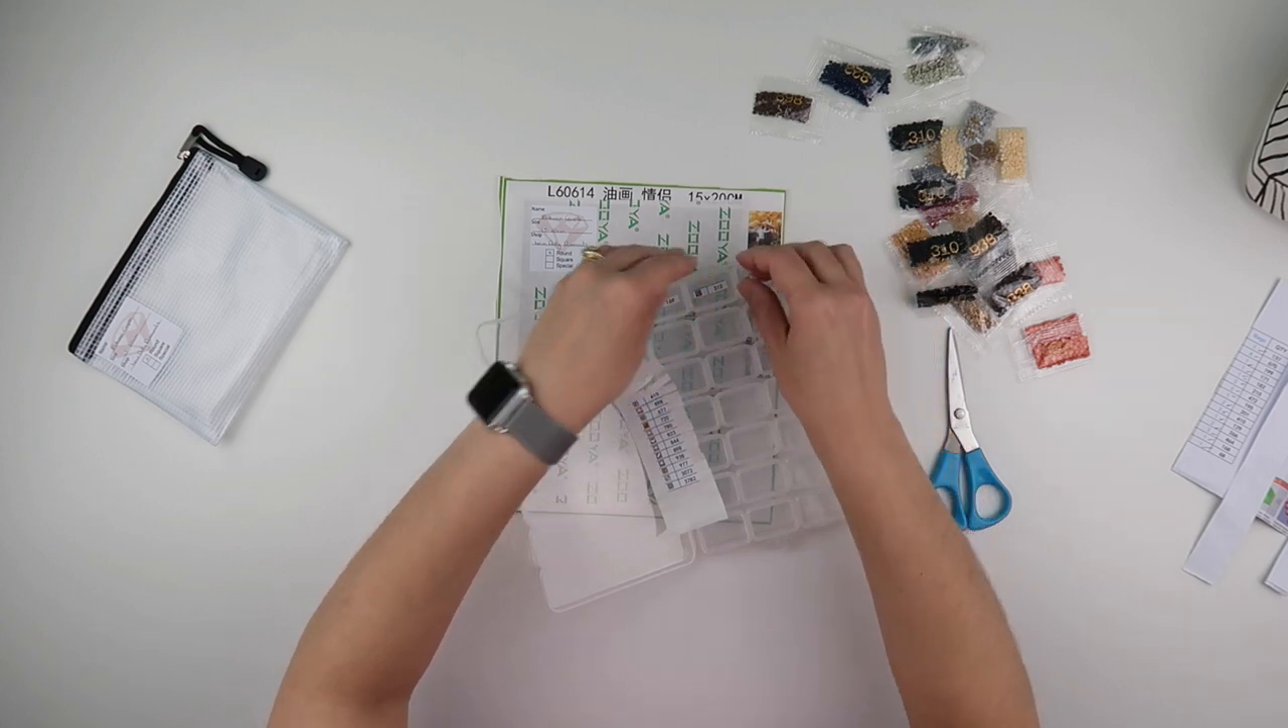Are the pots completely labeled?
No.